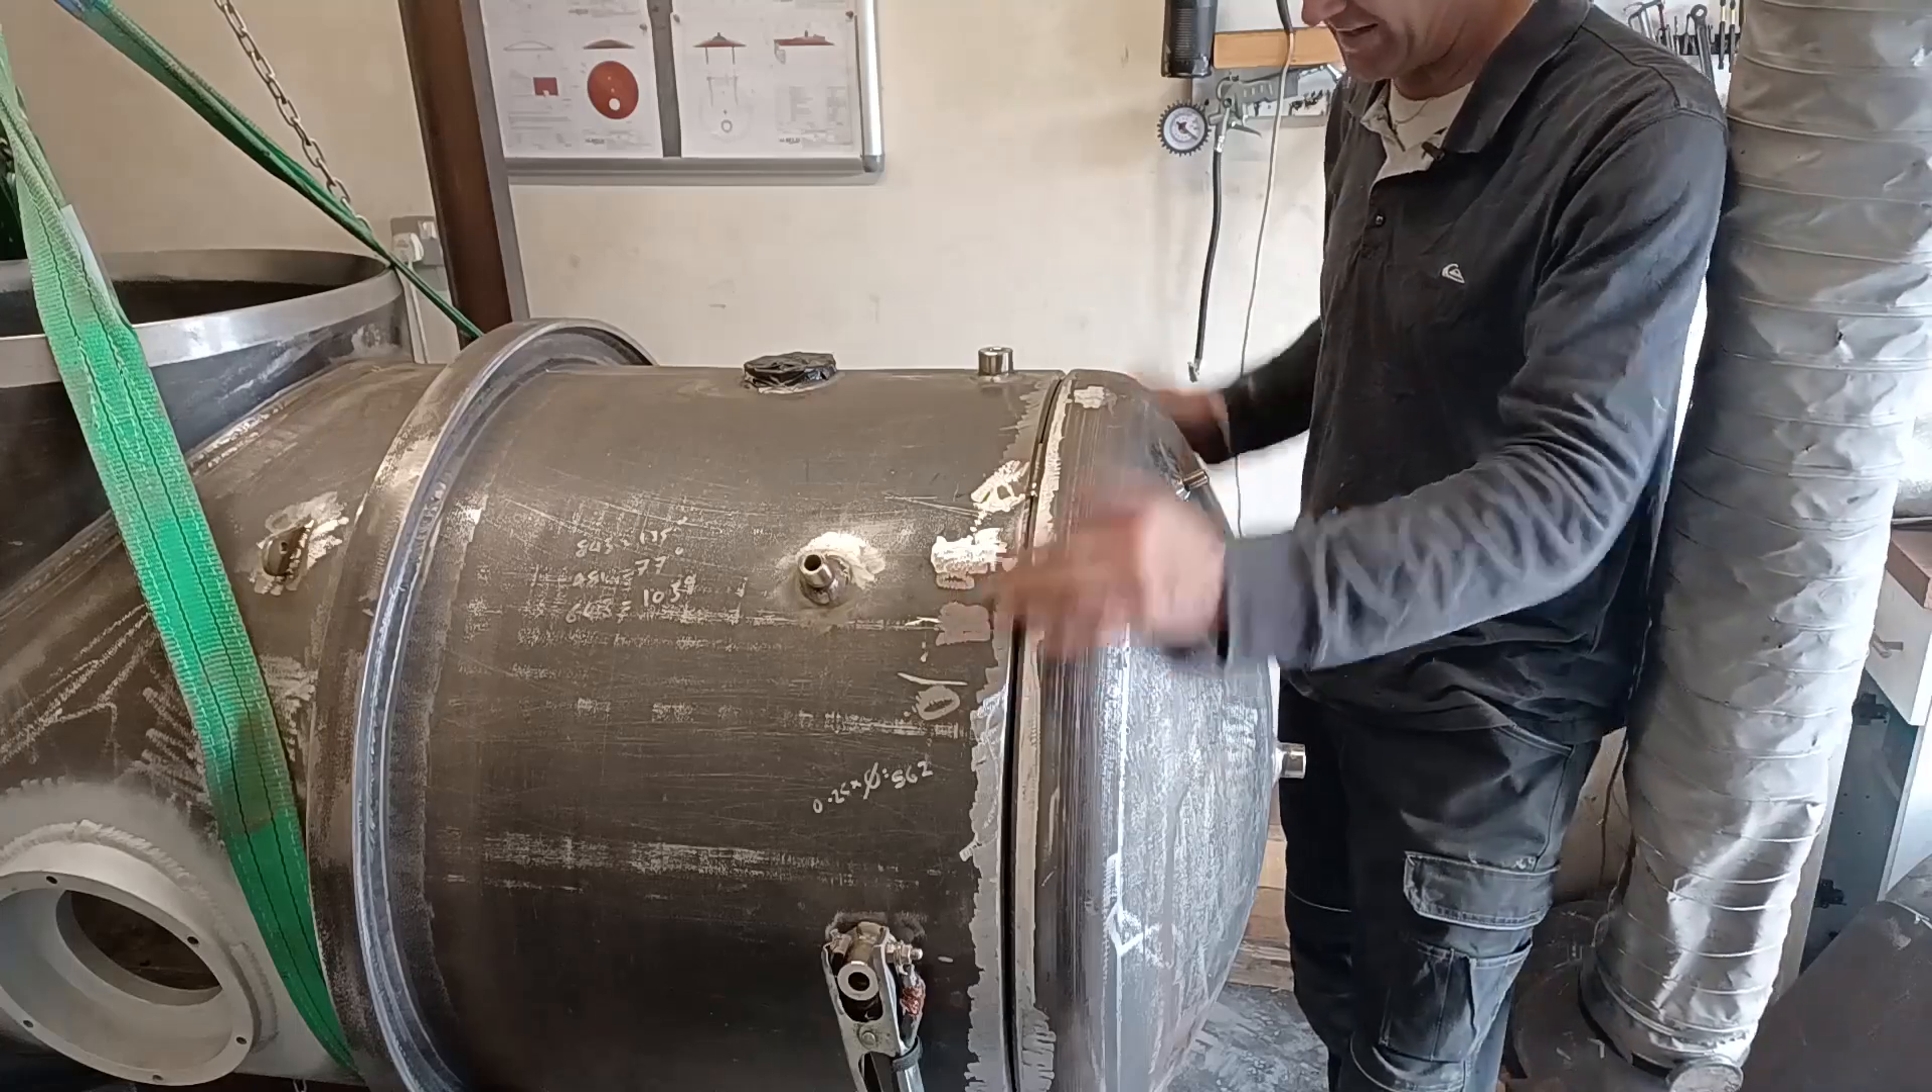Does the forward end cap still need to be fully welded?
Yes.